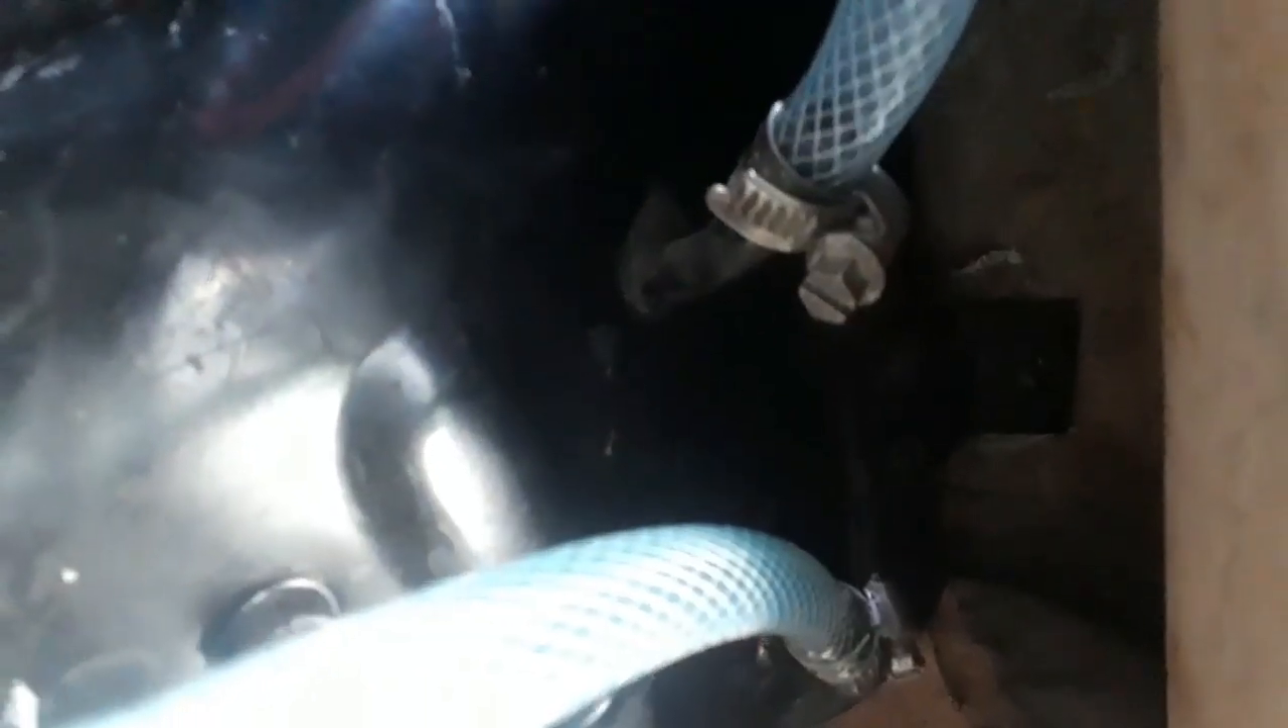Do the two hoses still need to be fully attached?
No.